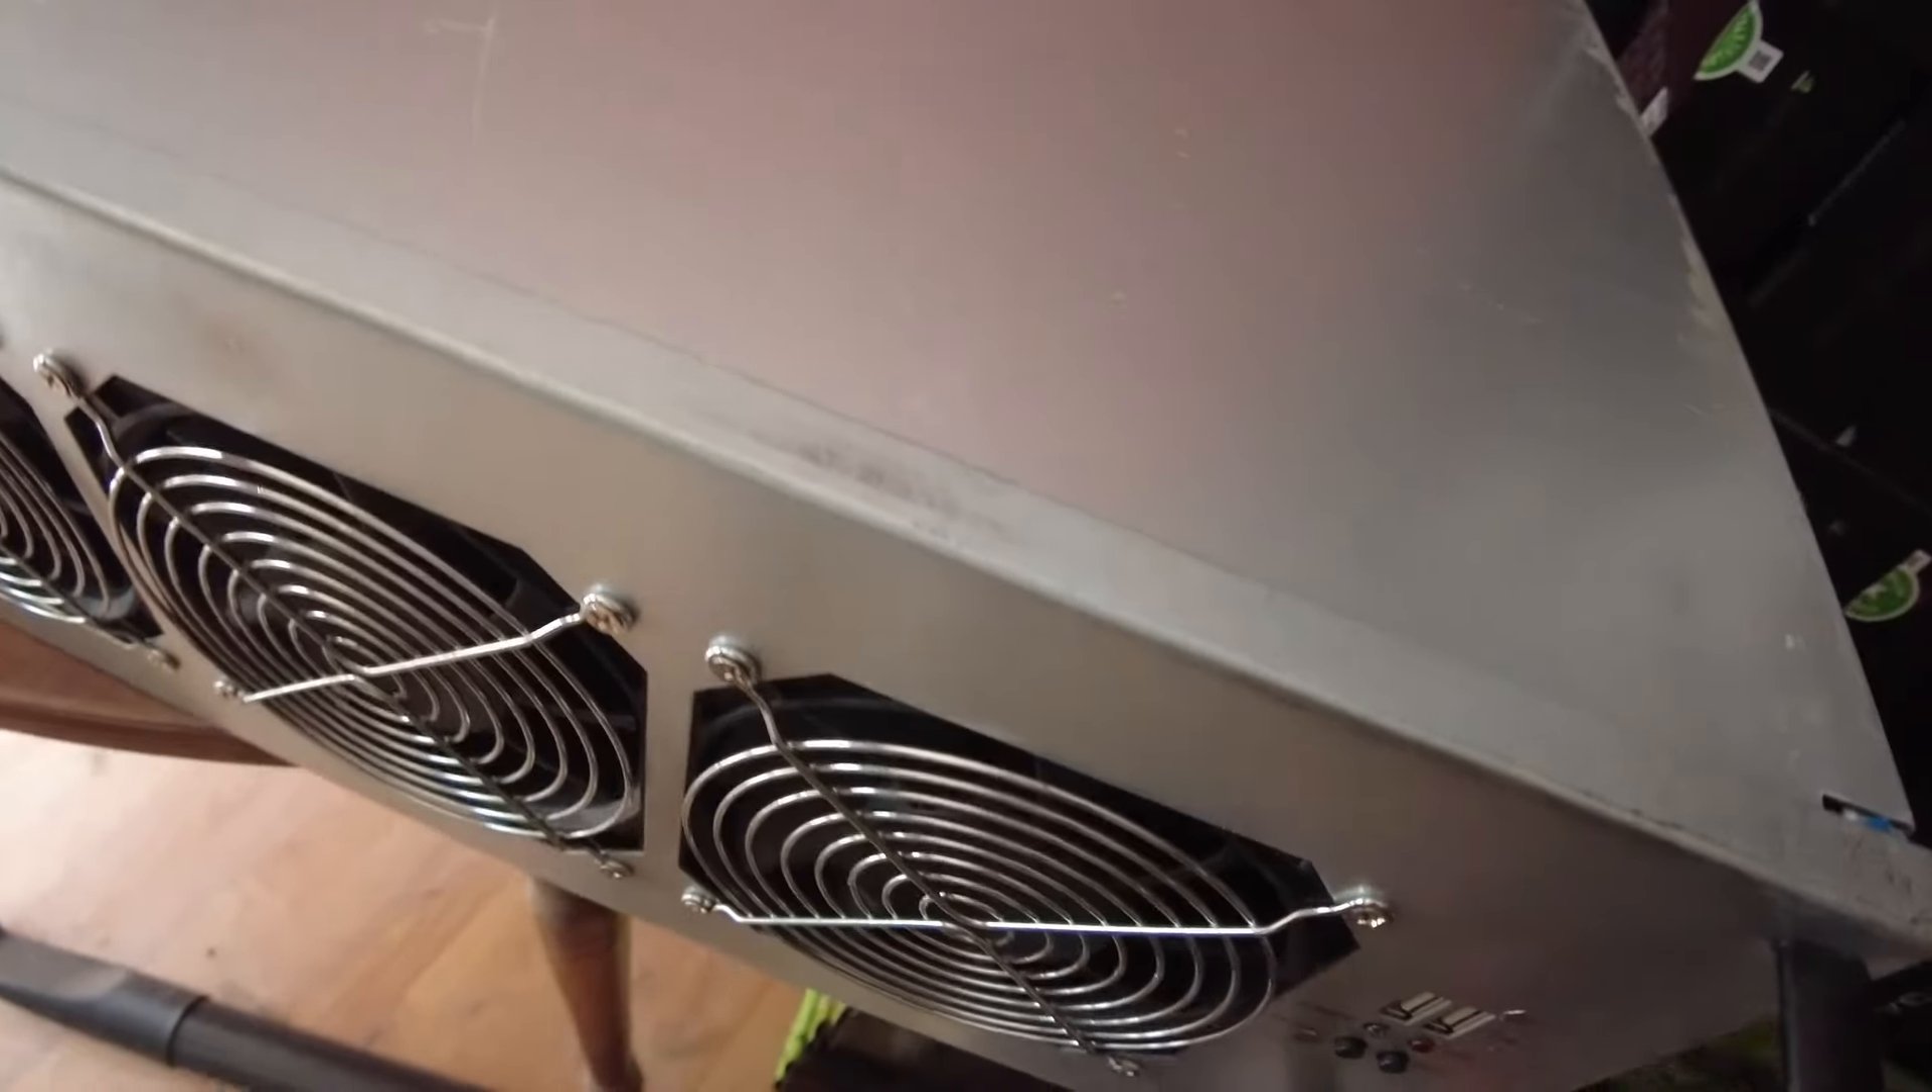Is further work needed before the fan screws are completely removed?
Yes.